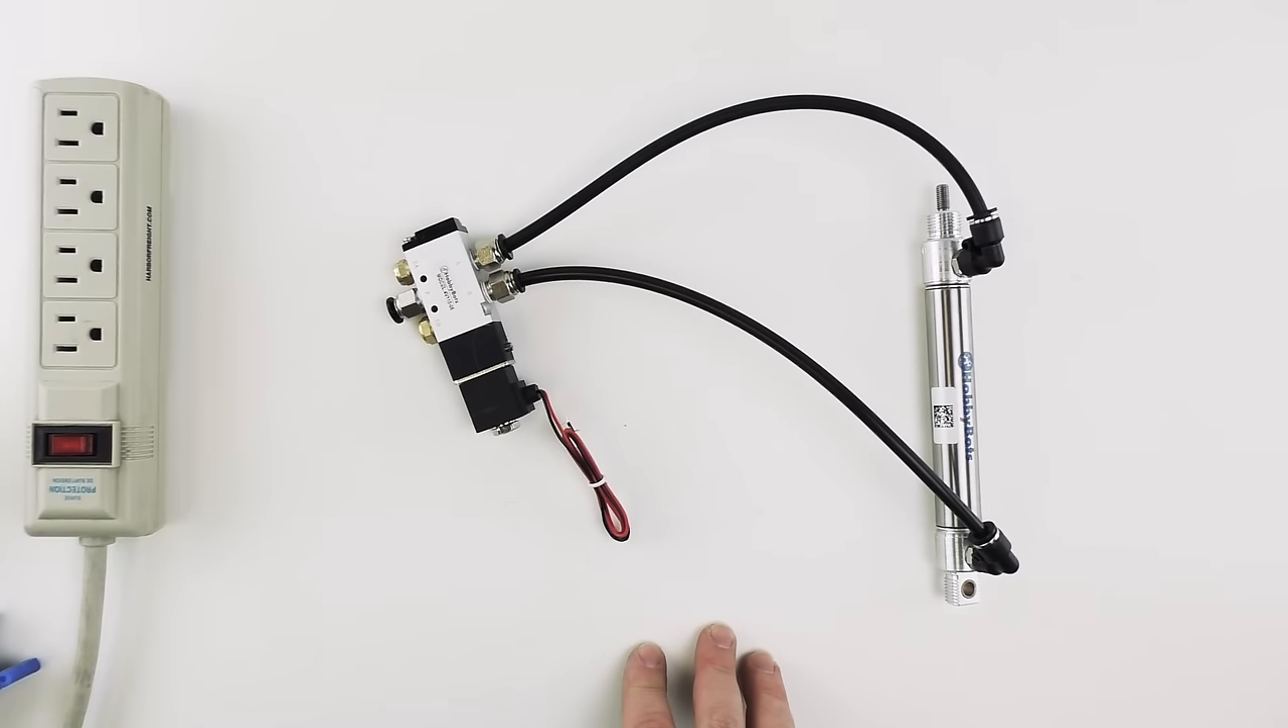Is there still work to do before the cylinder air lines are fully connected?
No.